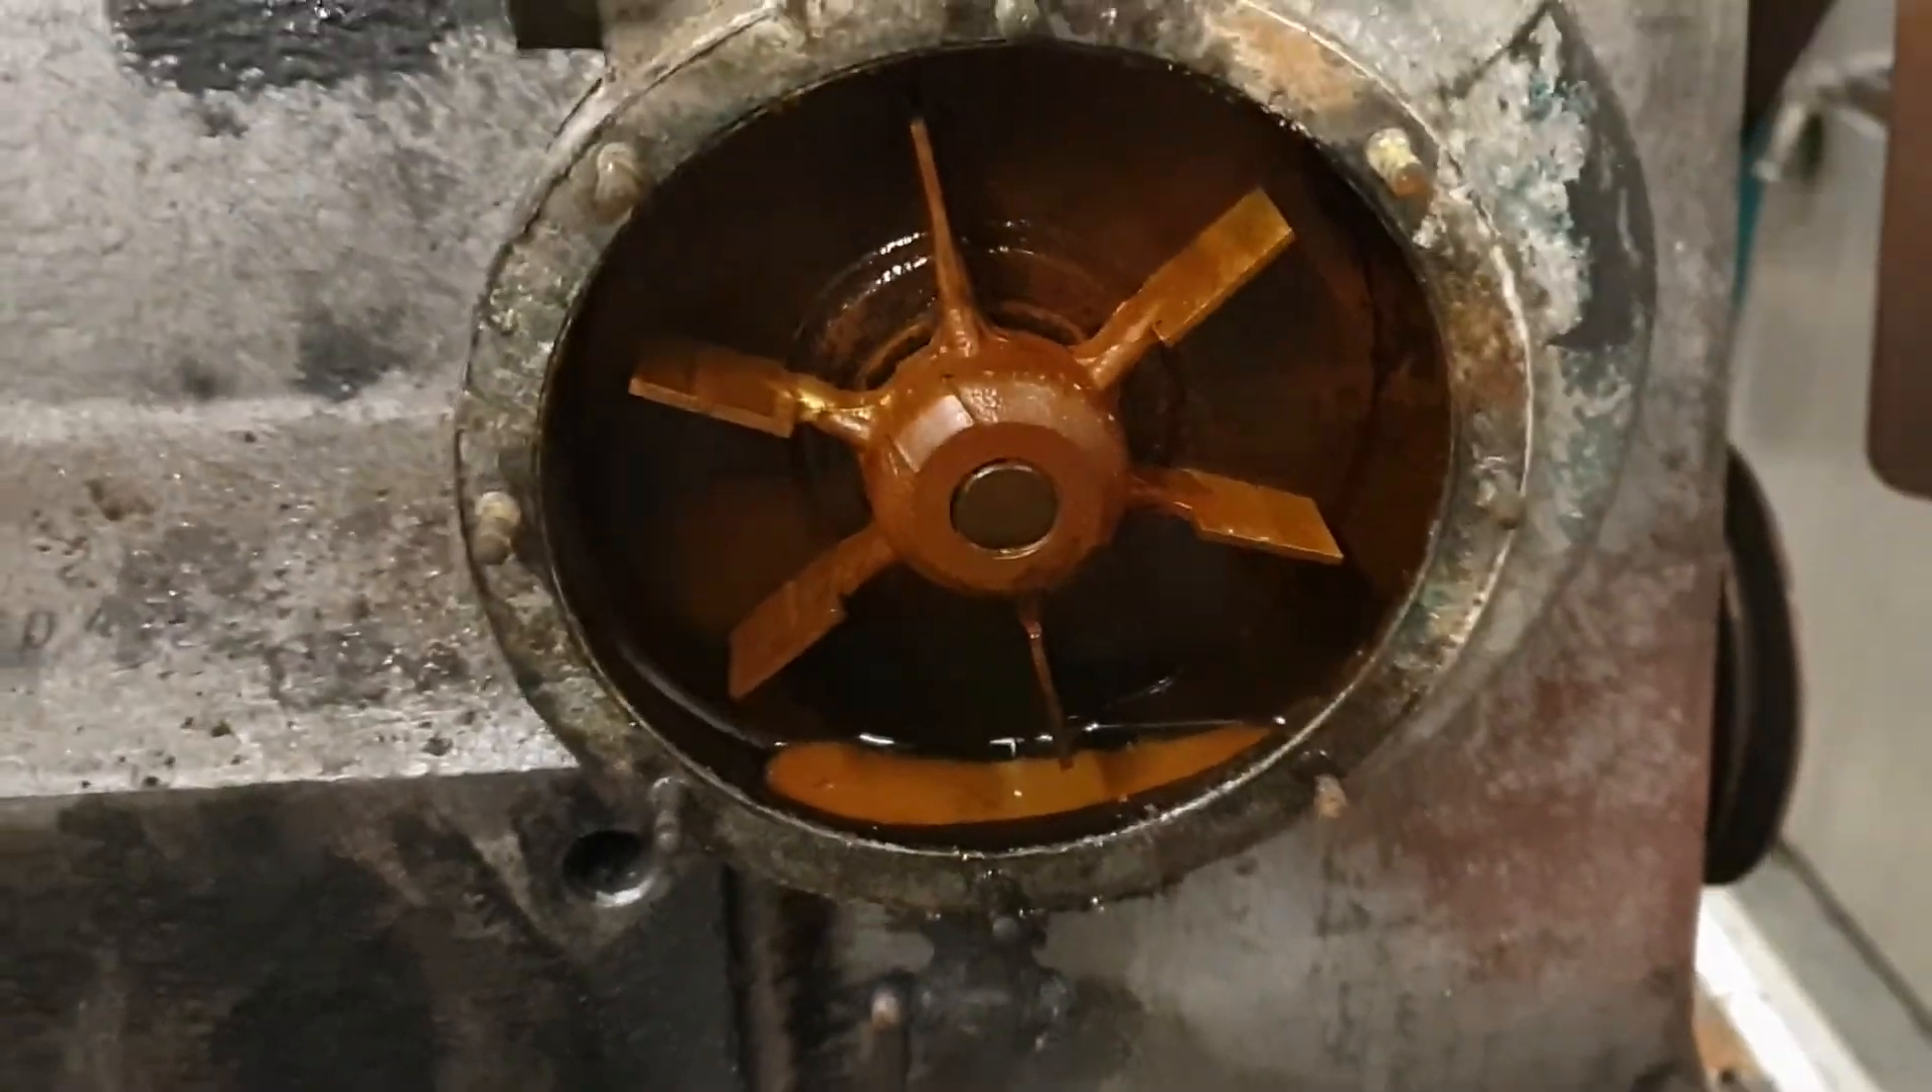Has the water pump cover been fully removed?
Yes.